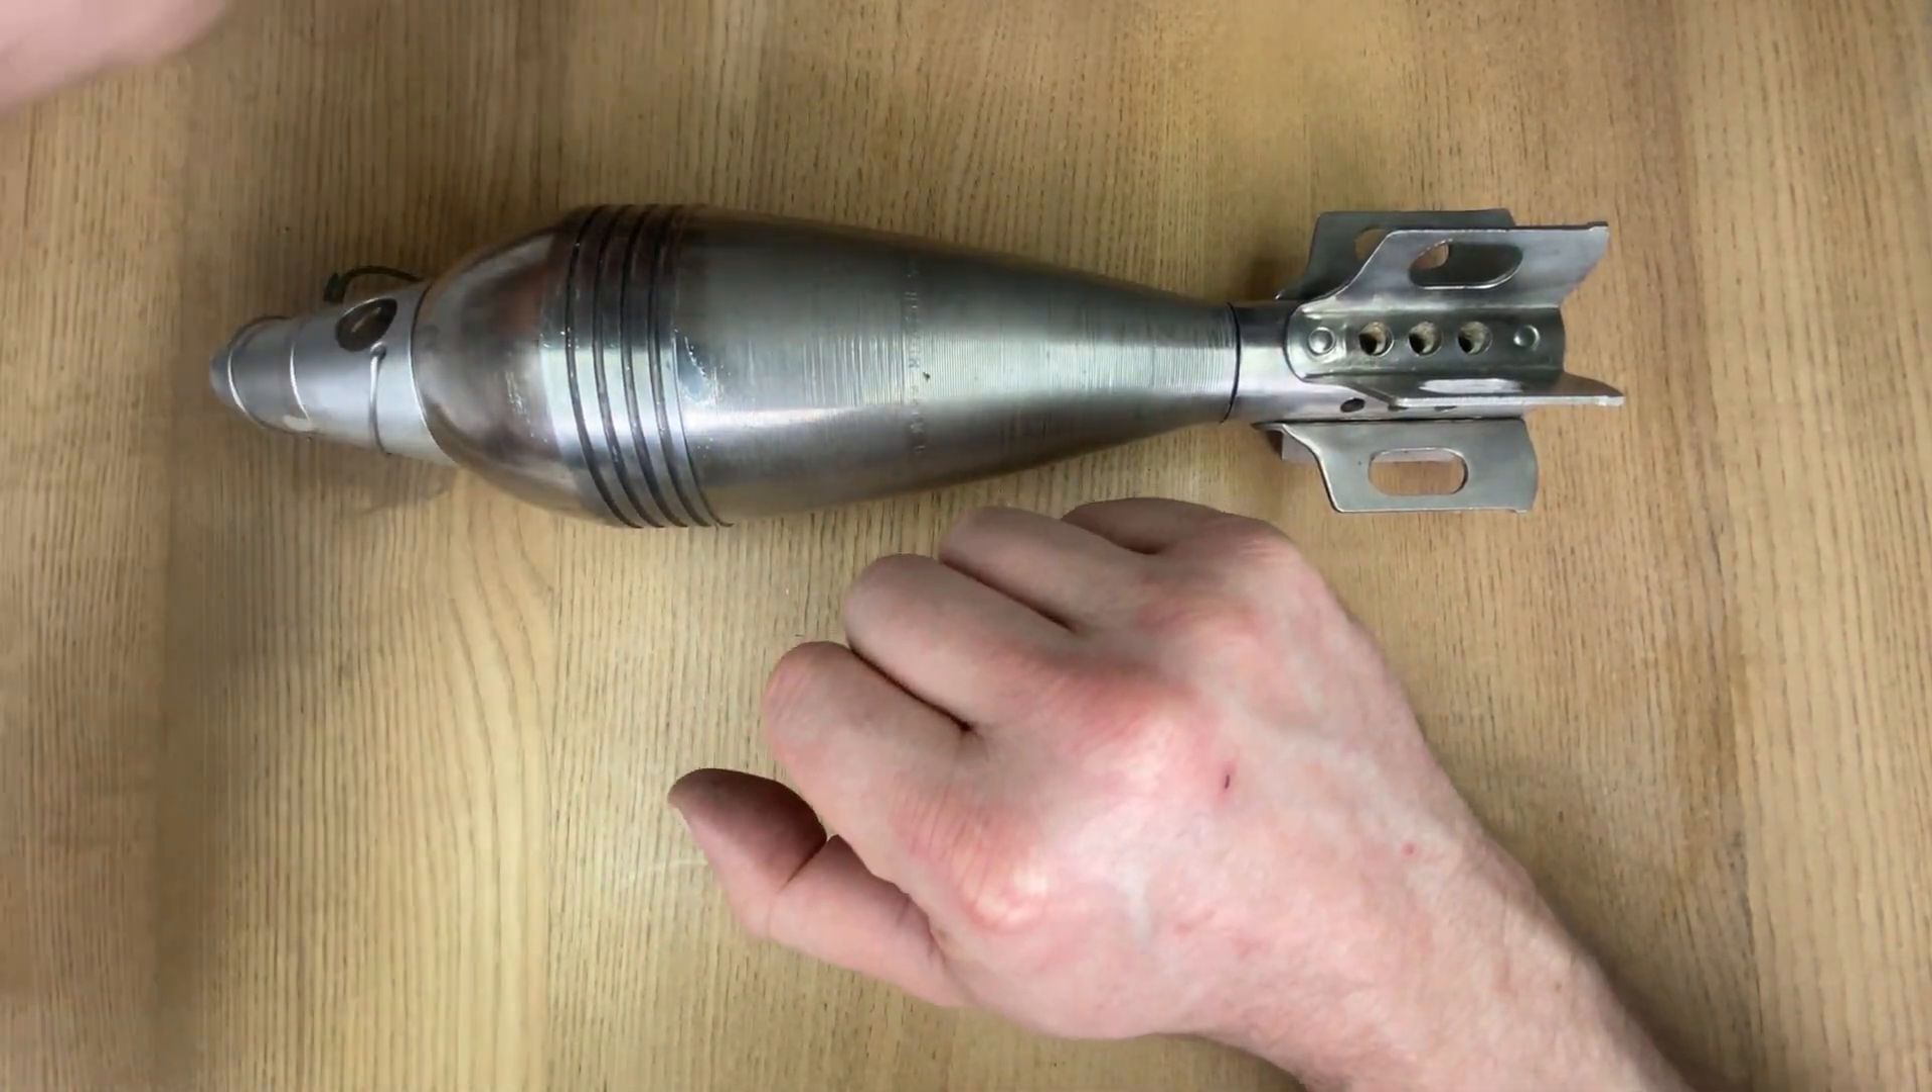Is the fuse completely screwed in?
Yes.